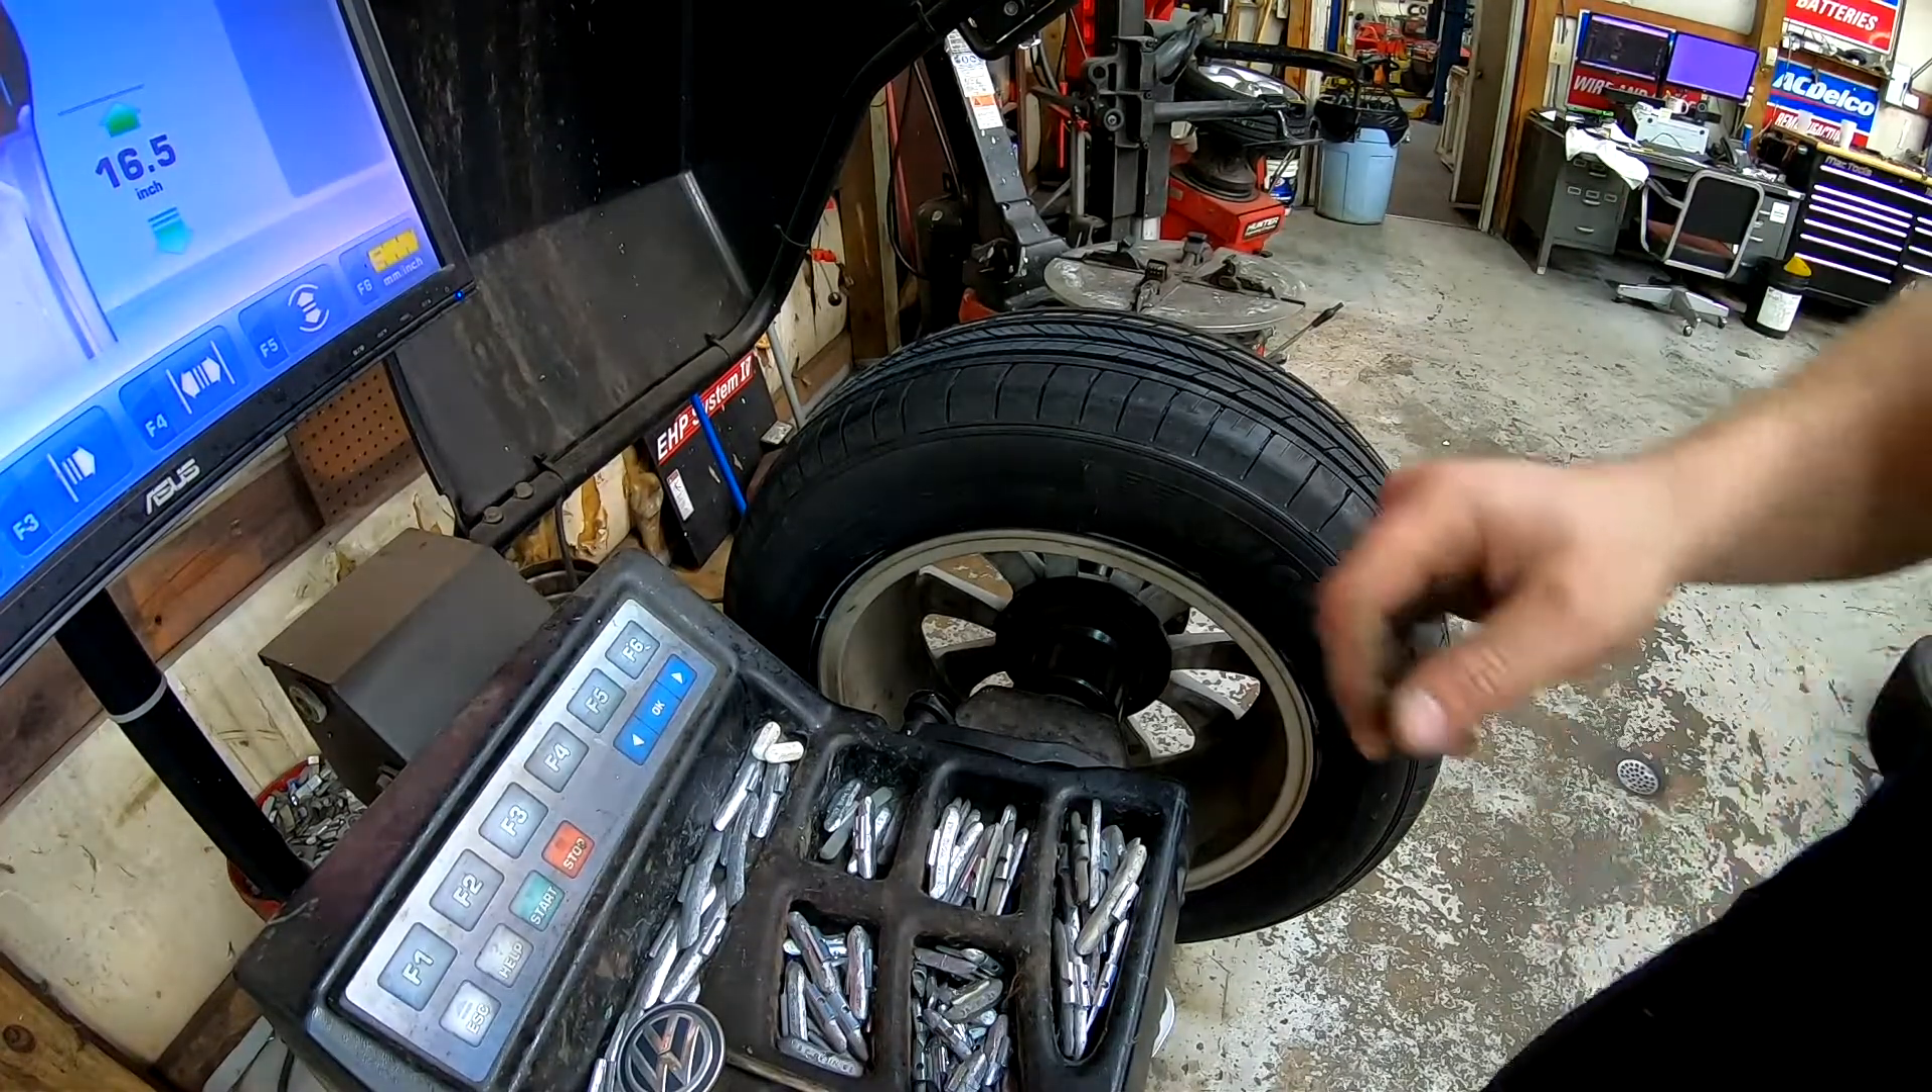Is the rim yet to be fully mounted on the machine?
No.